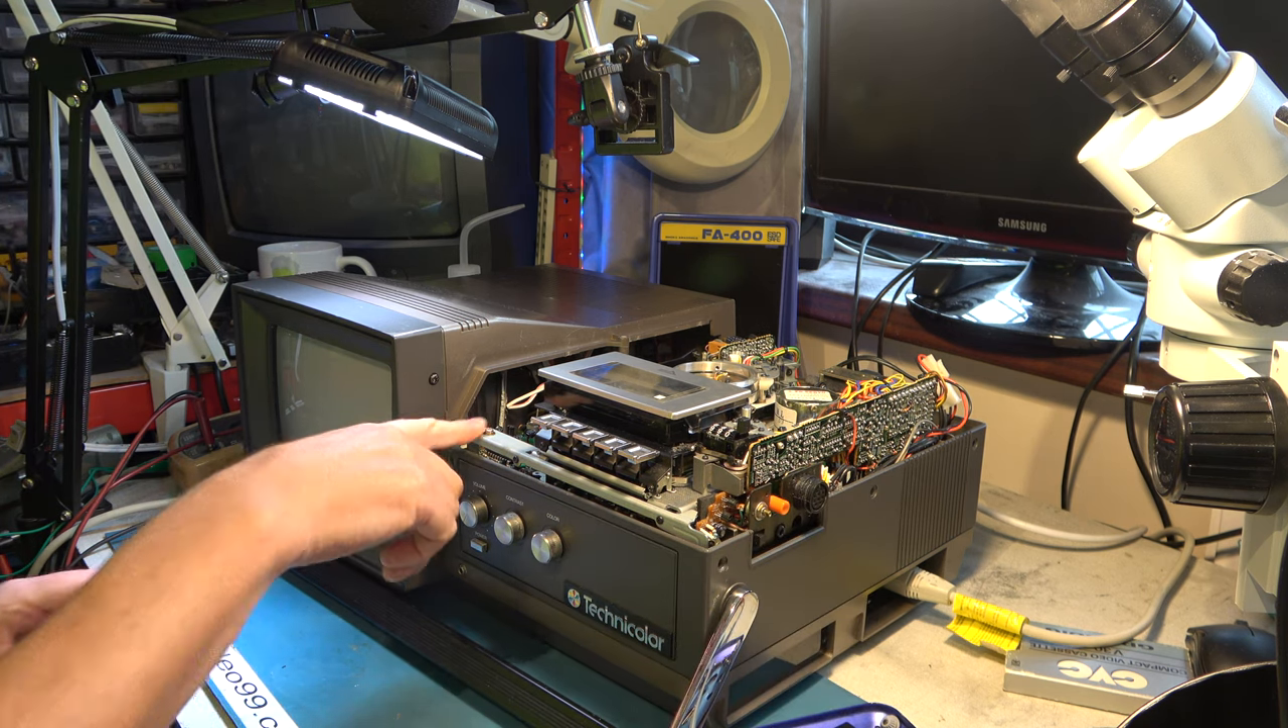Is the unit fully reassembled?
No.